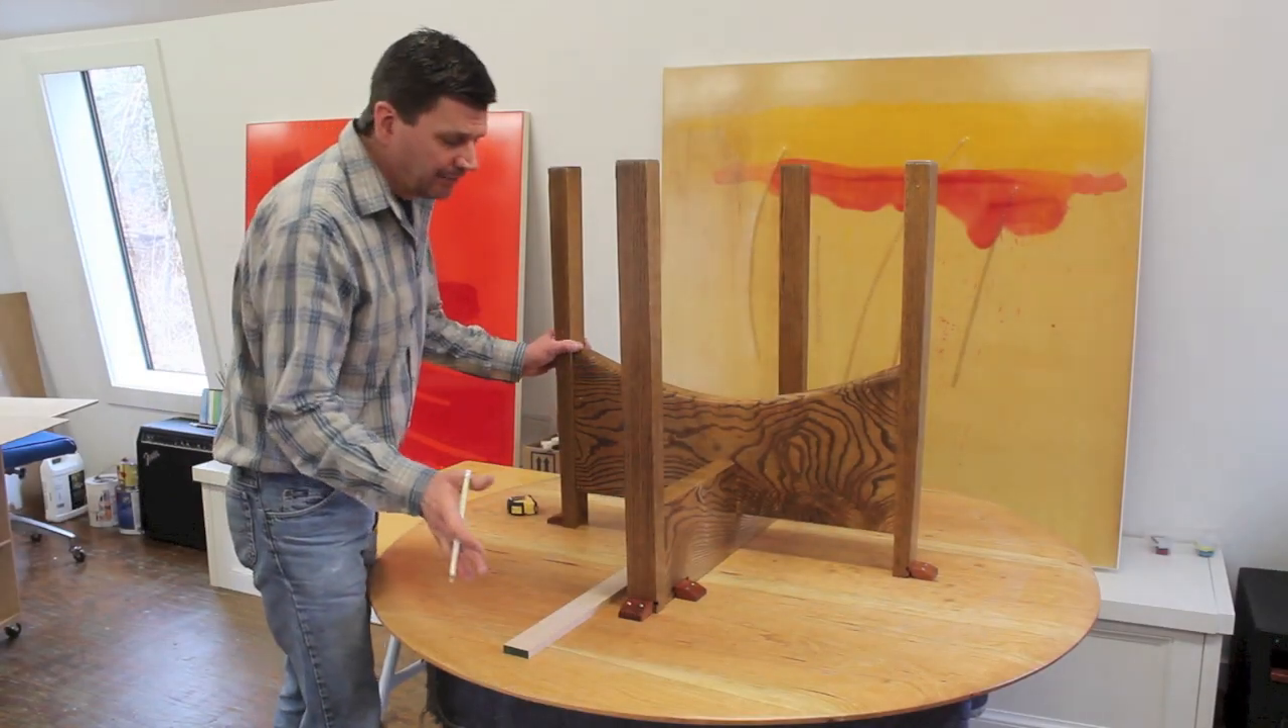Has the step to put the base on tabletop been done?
Yes.